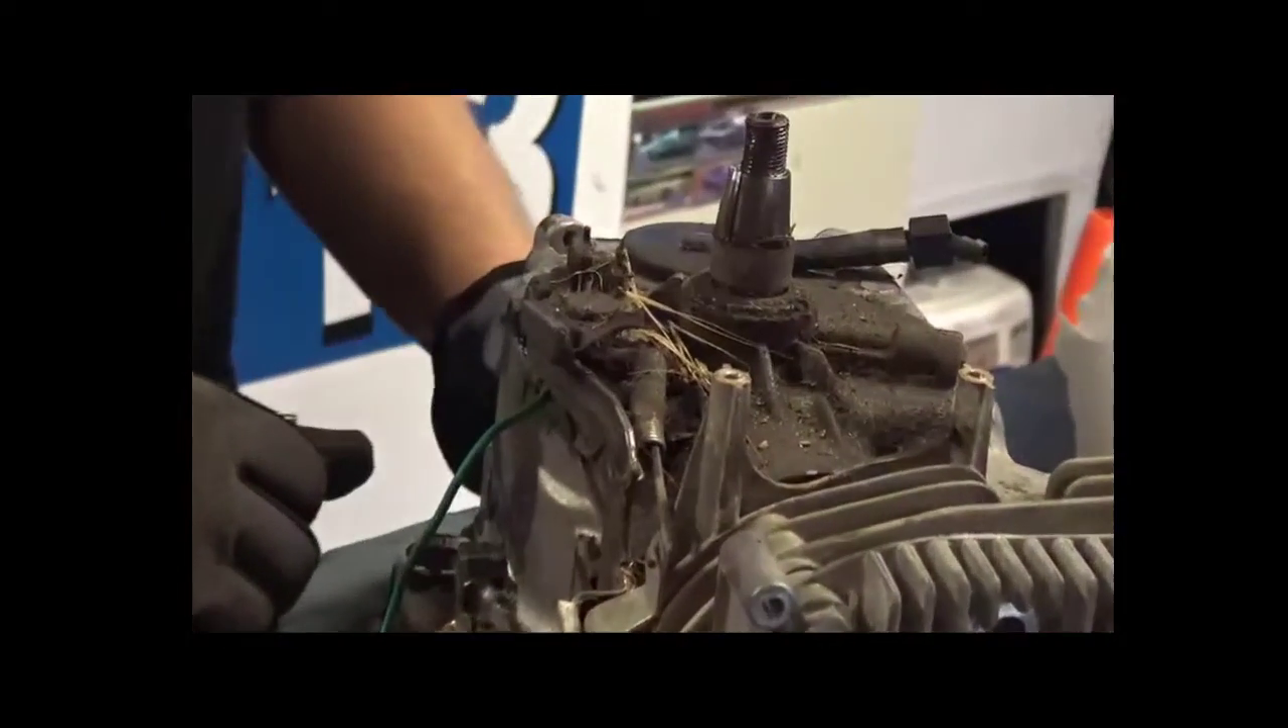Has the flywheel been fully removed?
Yes.